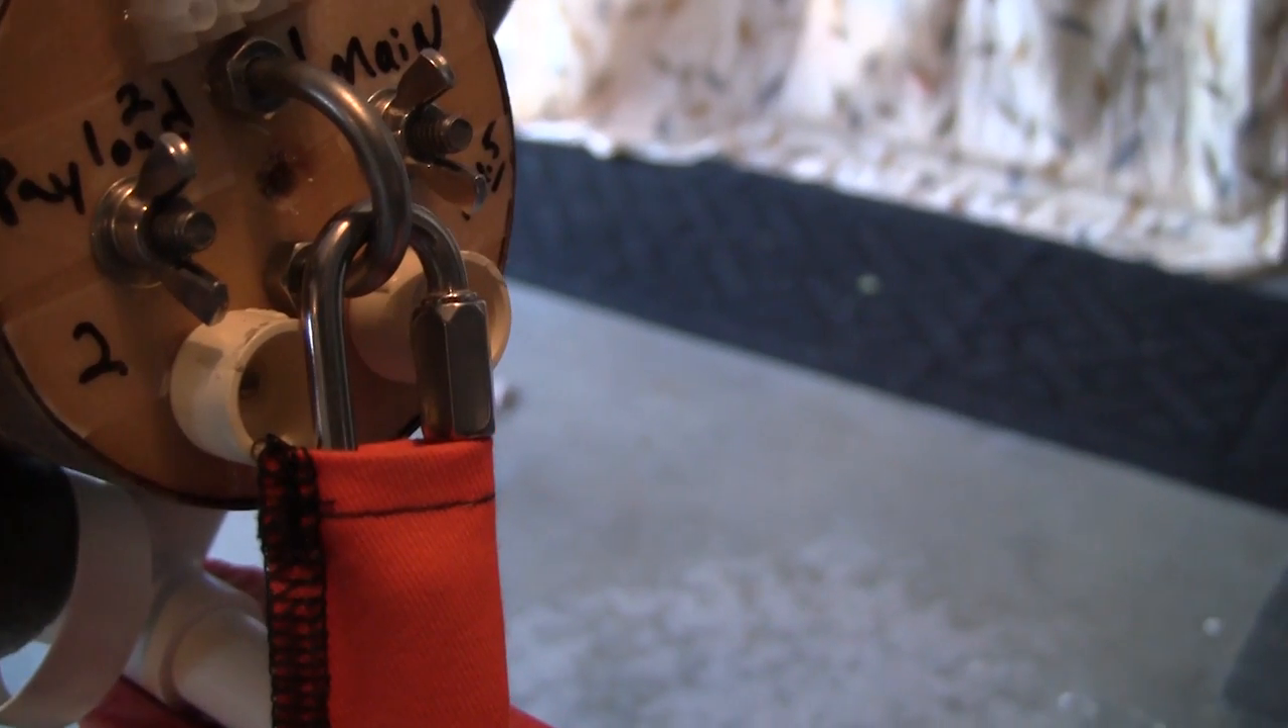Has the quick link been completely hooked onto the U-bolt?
Yes.